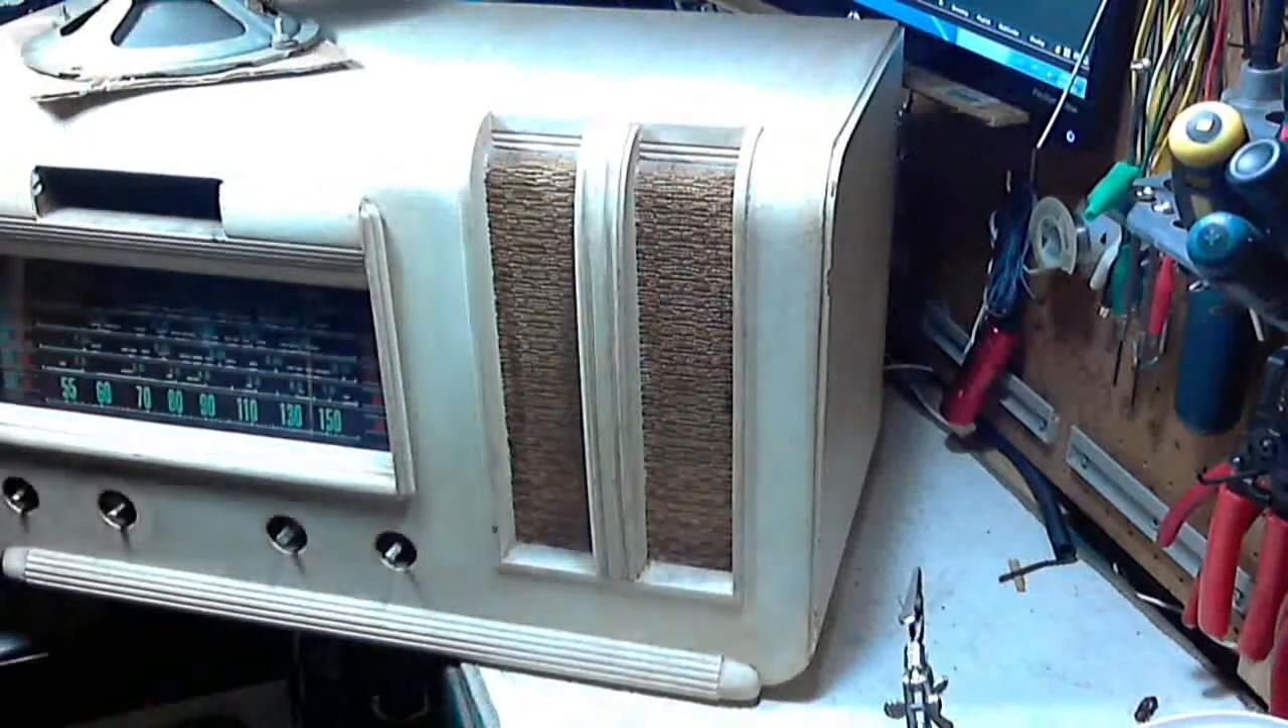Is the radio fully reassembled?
No.